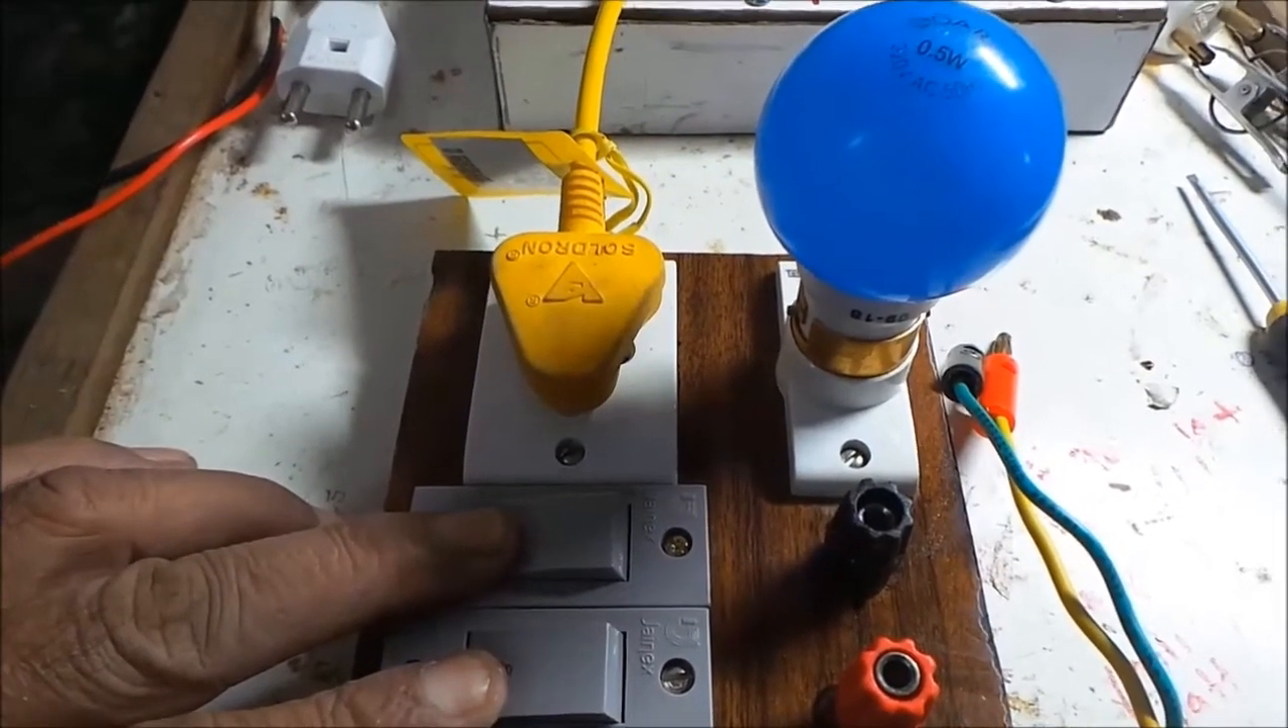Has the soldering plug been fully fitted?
Yes.